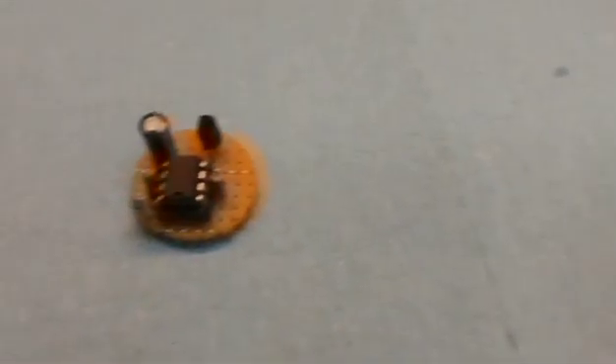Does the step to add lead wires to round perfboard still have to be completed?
Yes.